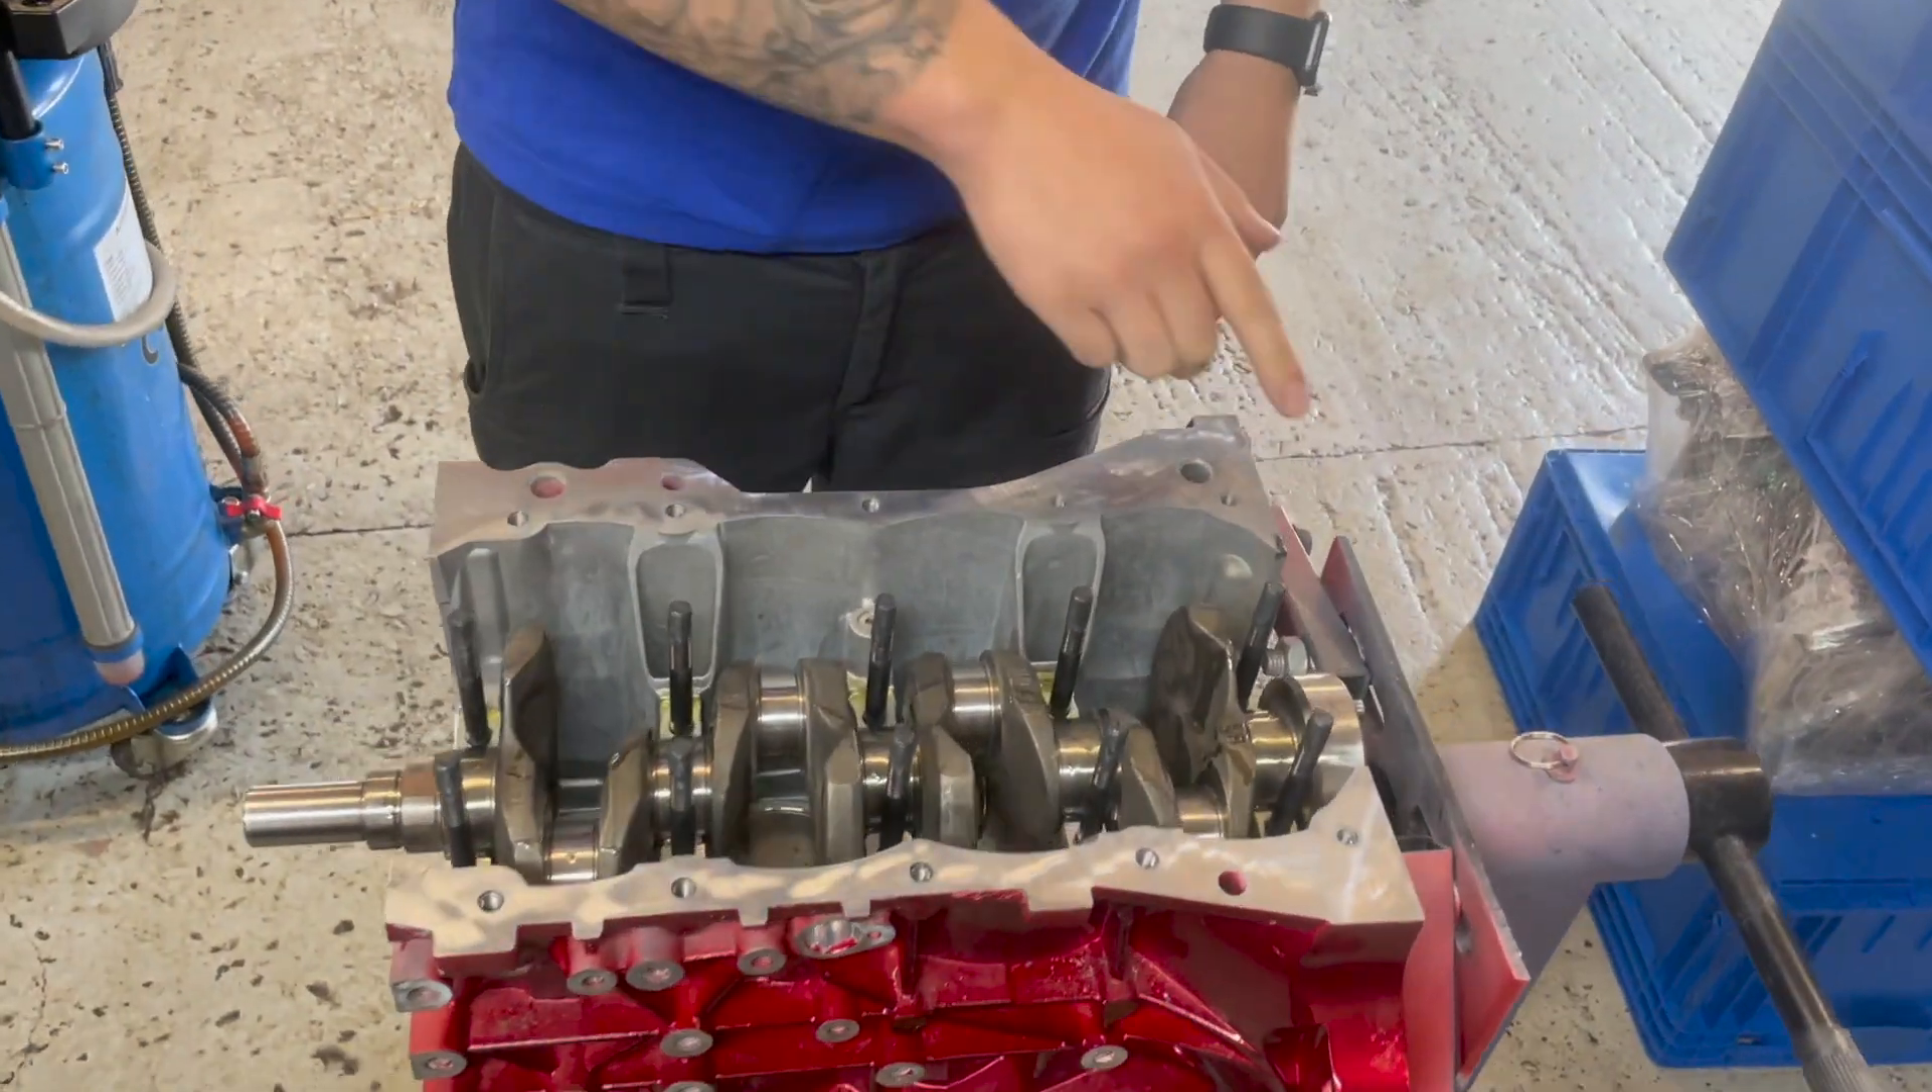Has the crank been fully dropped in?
Yes.